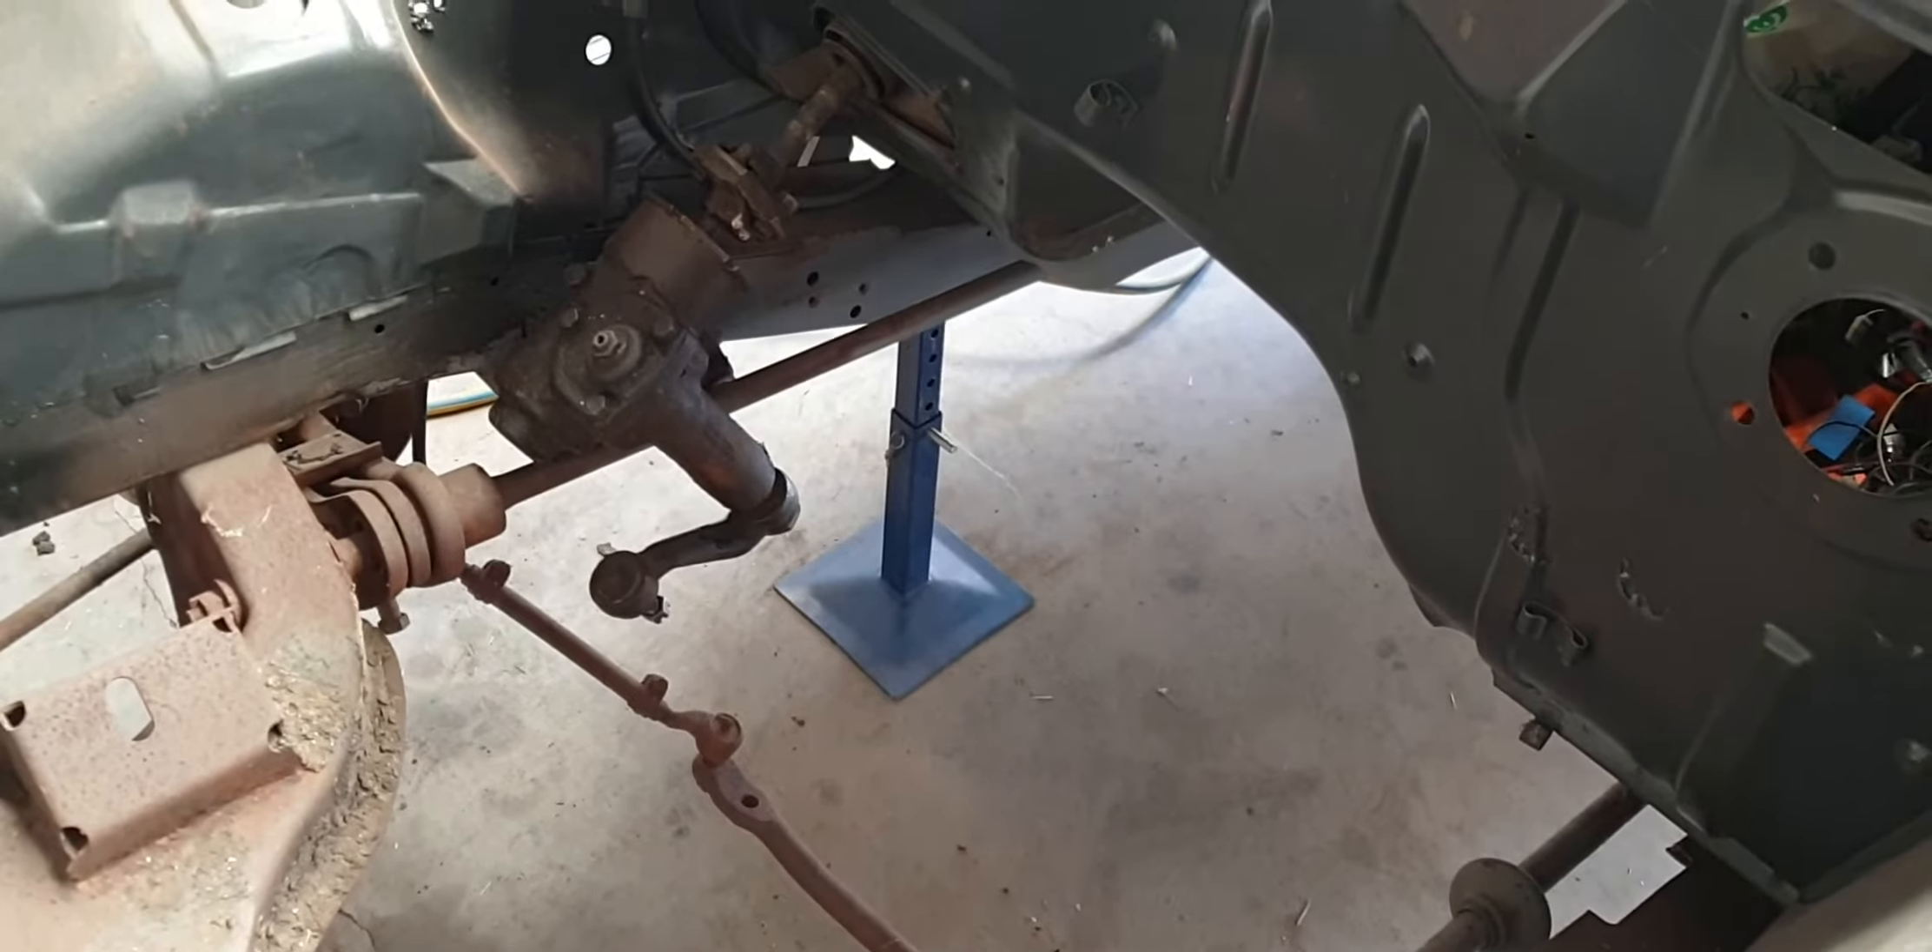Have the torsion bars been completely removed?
No.